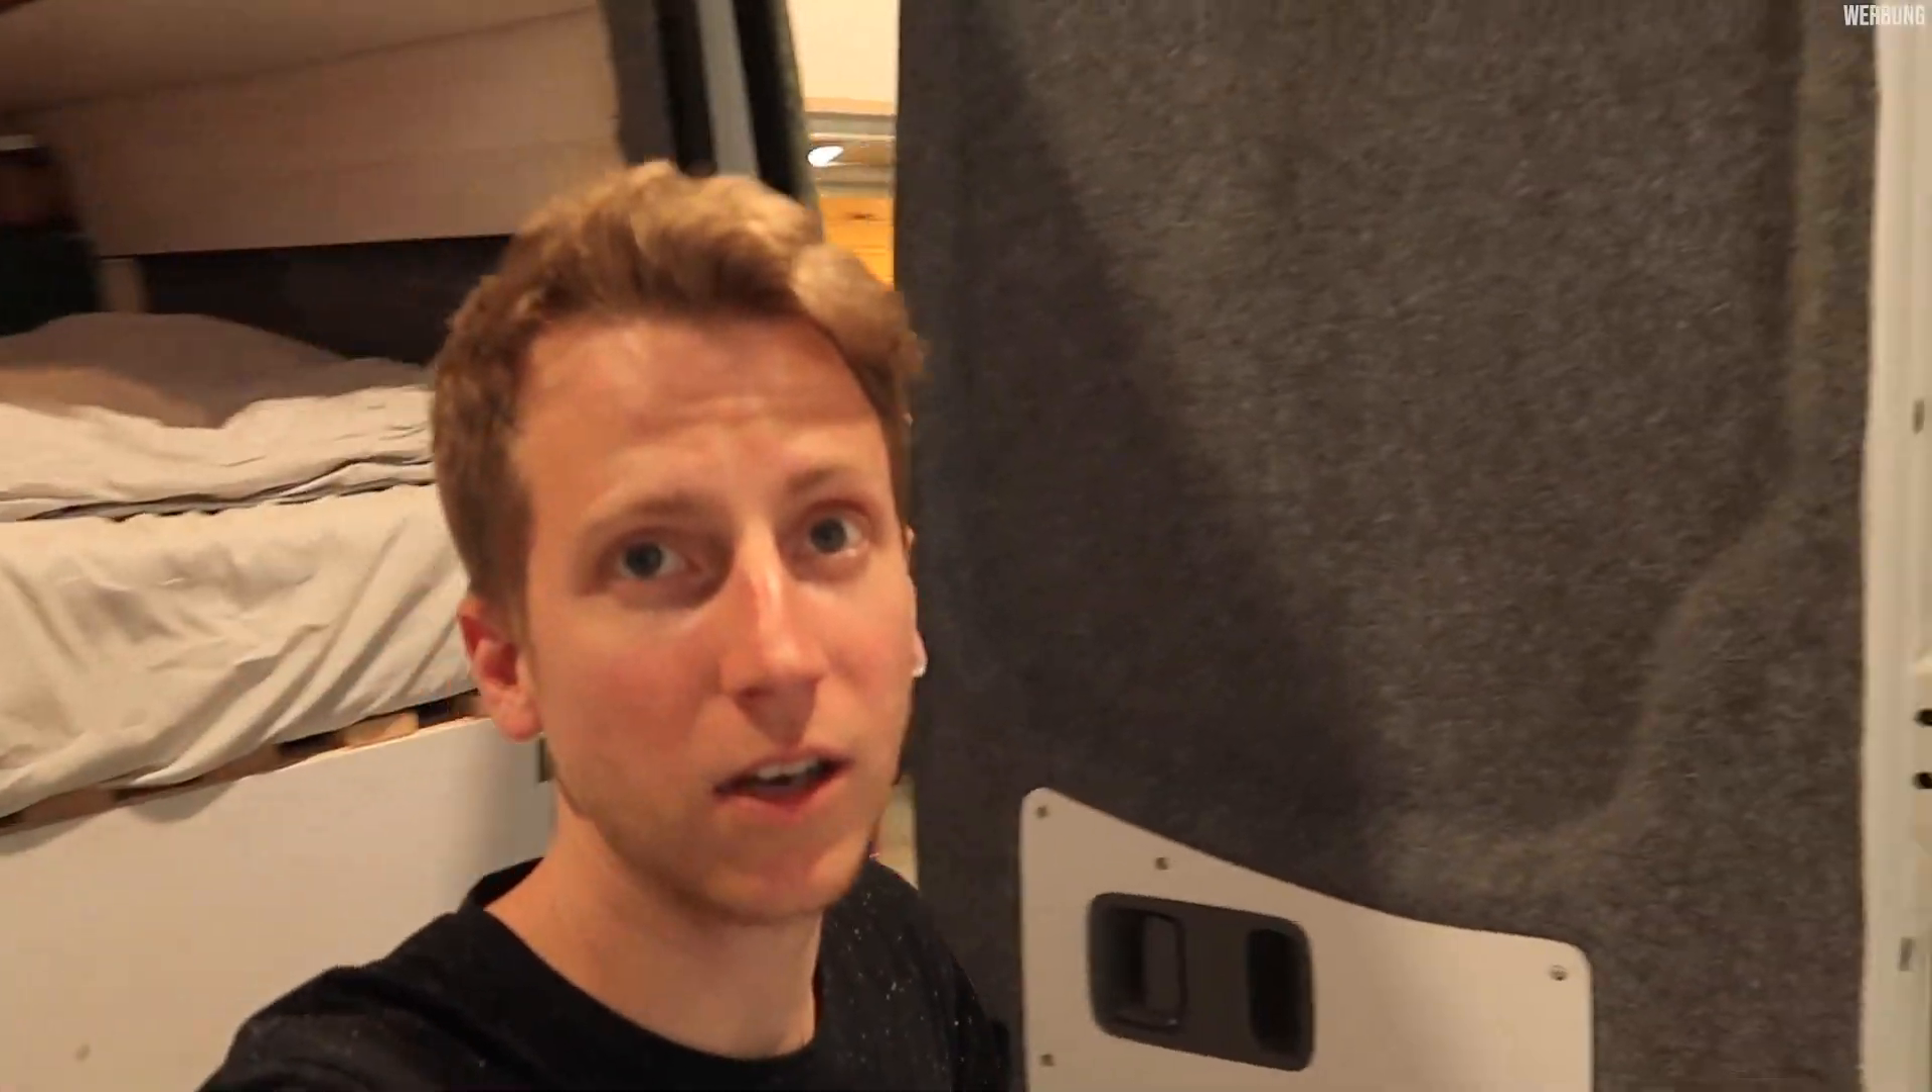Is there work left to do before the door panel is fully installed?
No.